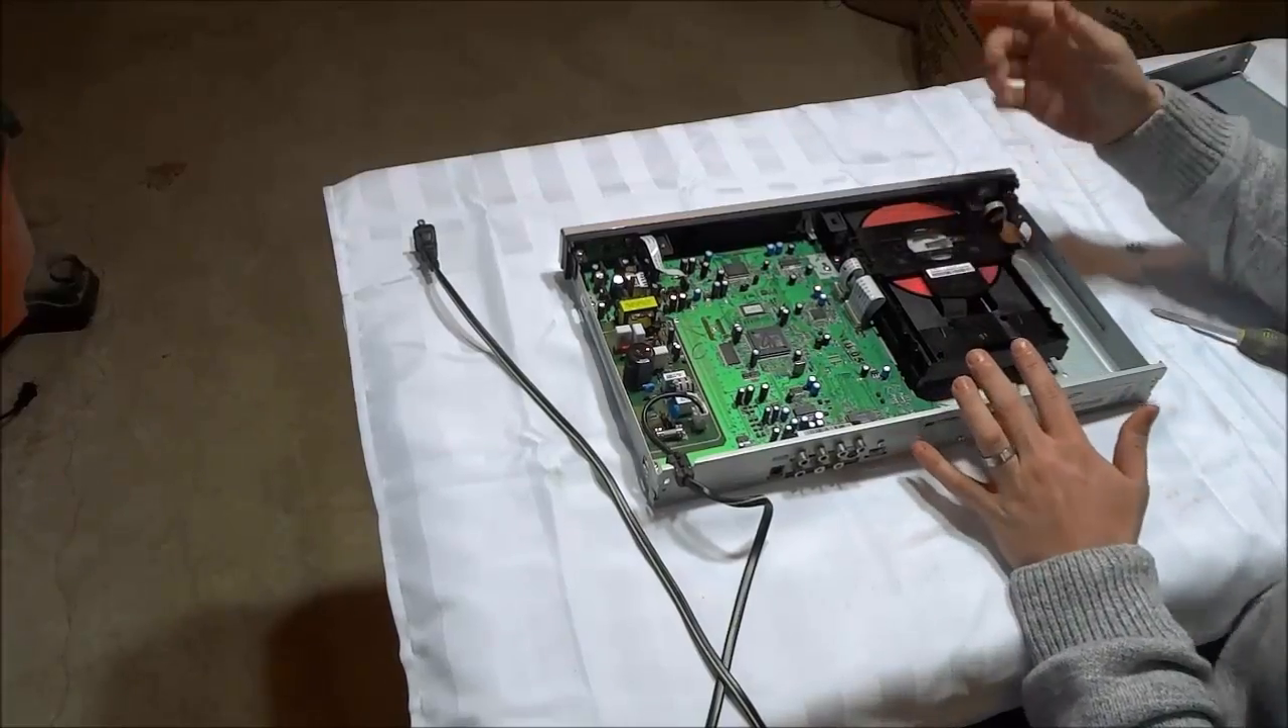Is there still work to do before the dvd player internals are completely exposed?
No.